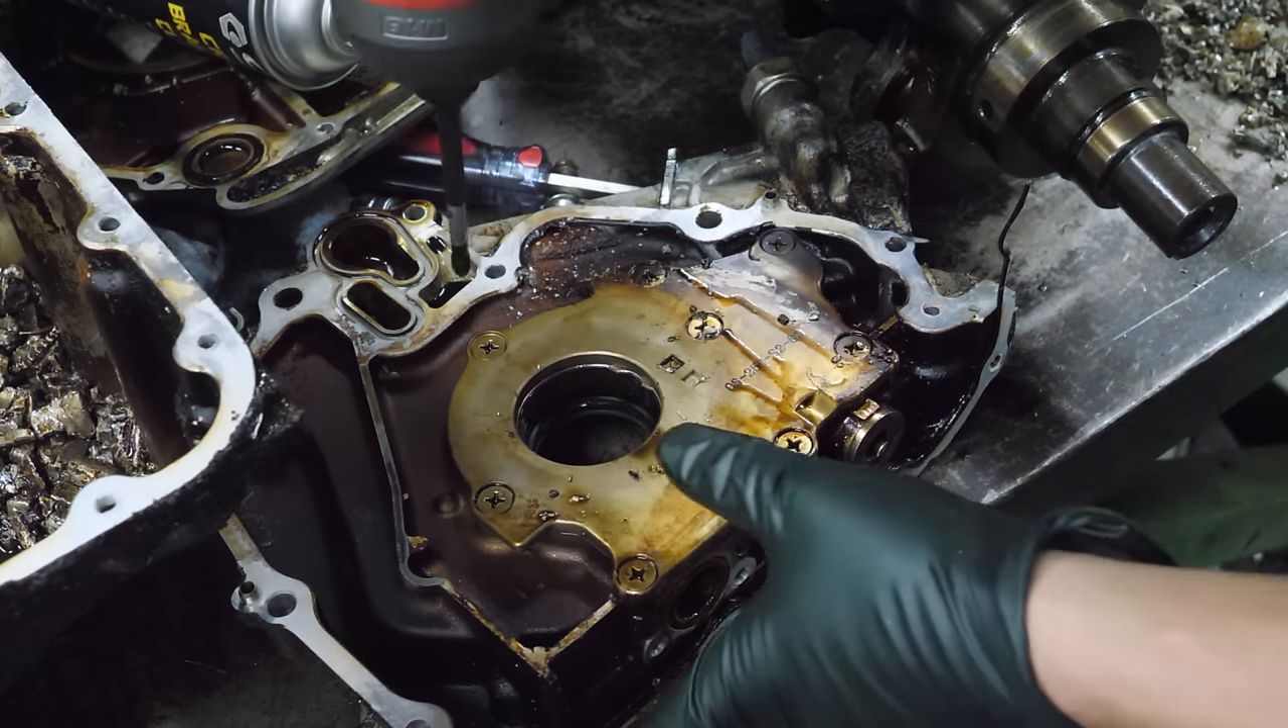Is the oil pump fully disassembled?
No.